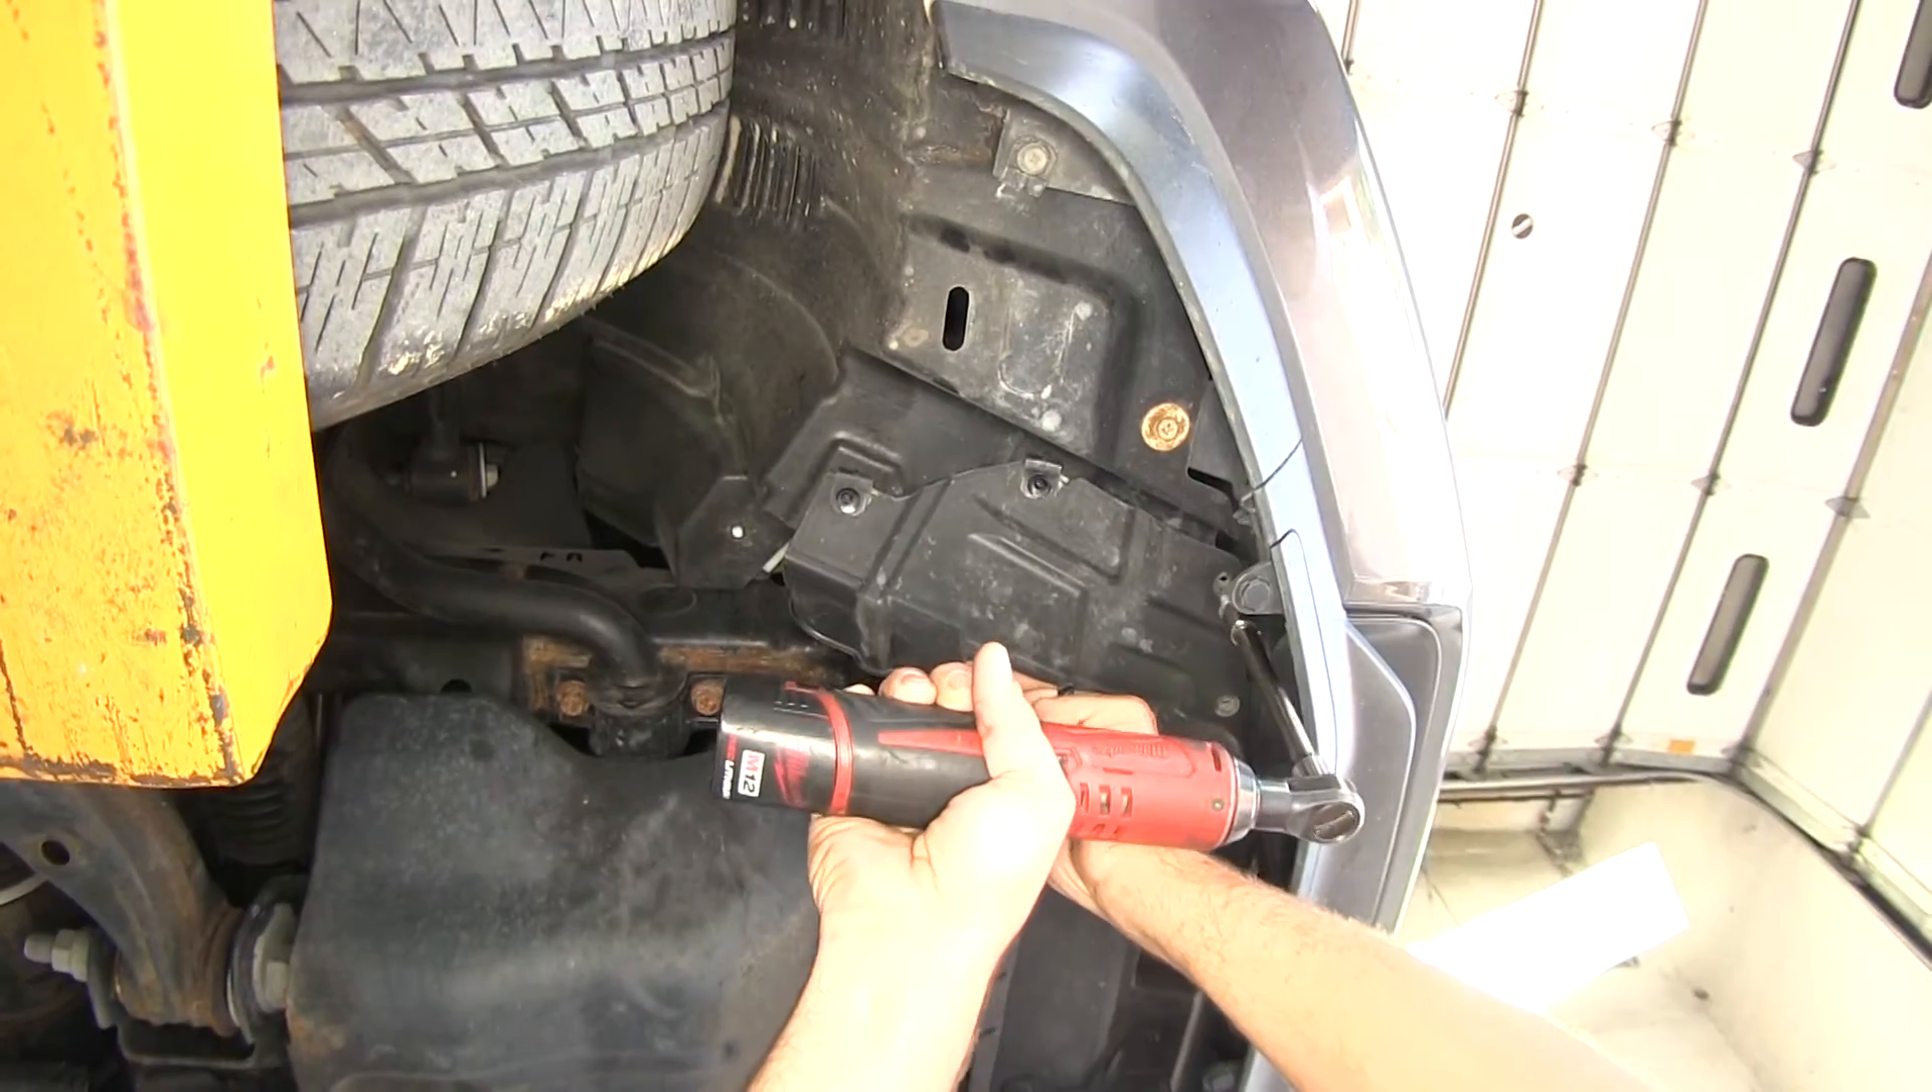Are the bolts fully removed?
No.